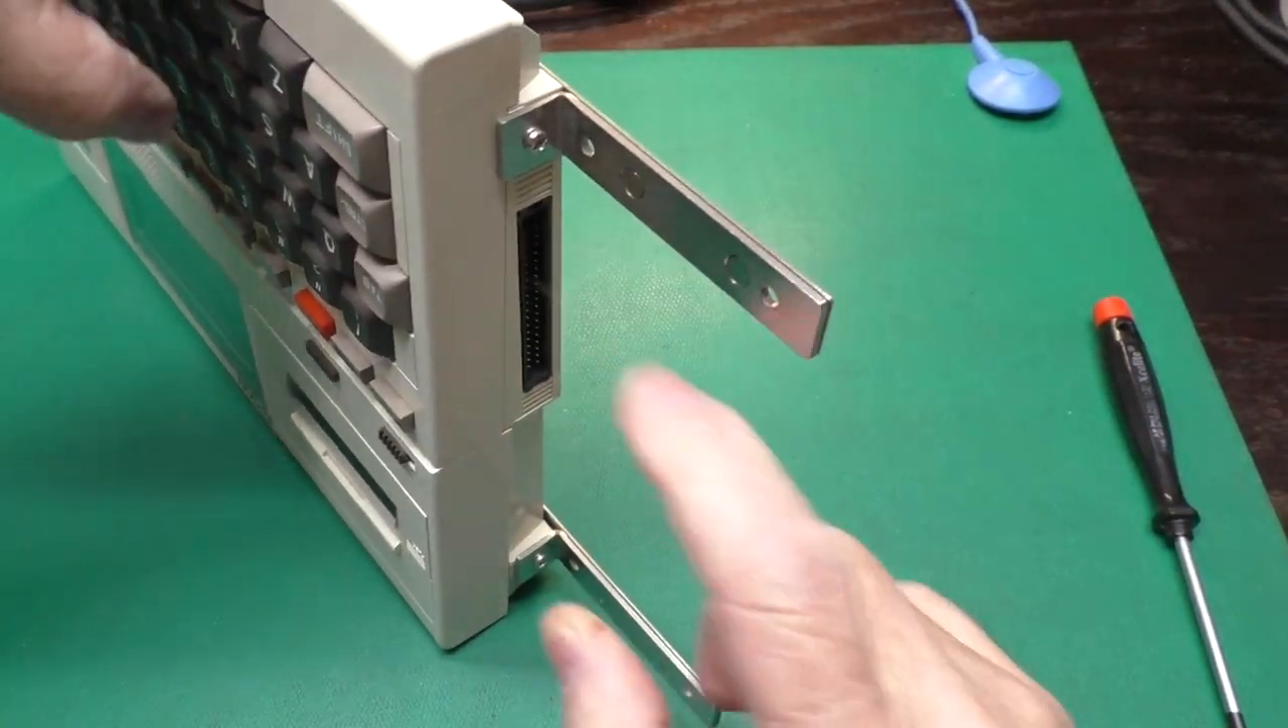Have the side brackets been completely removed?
No.